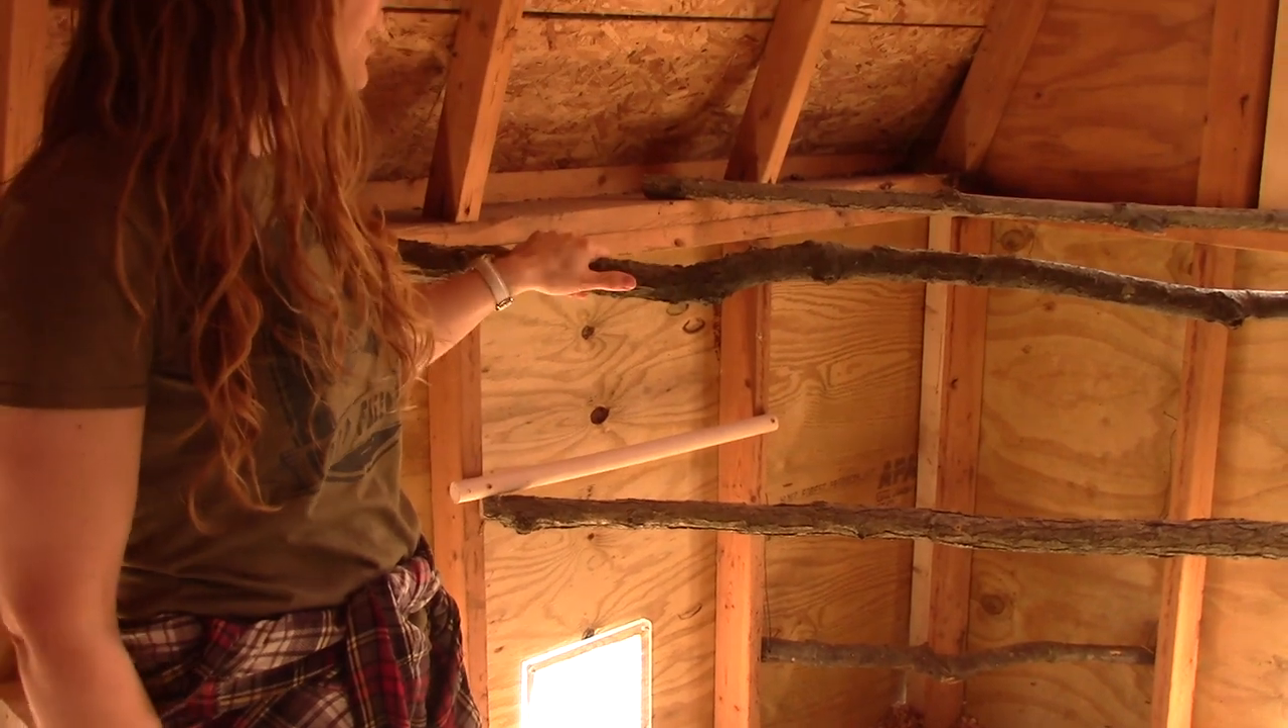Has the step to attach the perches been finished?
Yes.